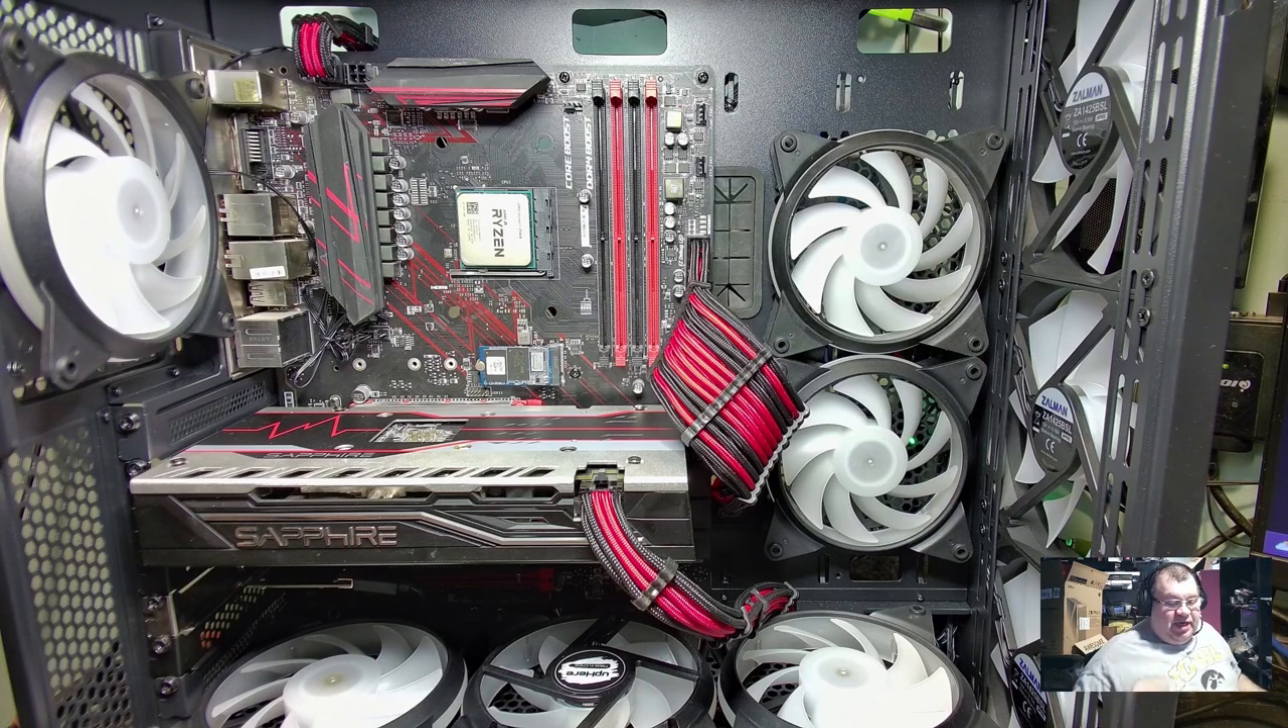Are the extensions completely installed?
Yes.